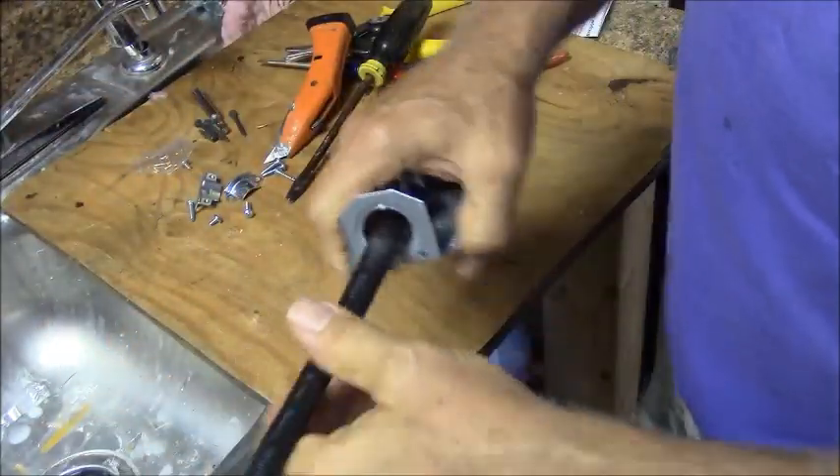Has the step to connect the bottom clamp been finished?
No.